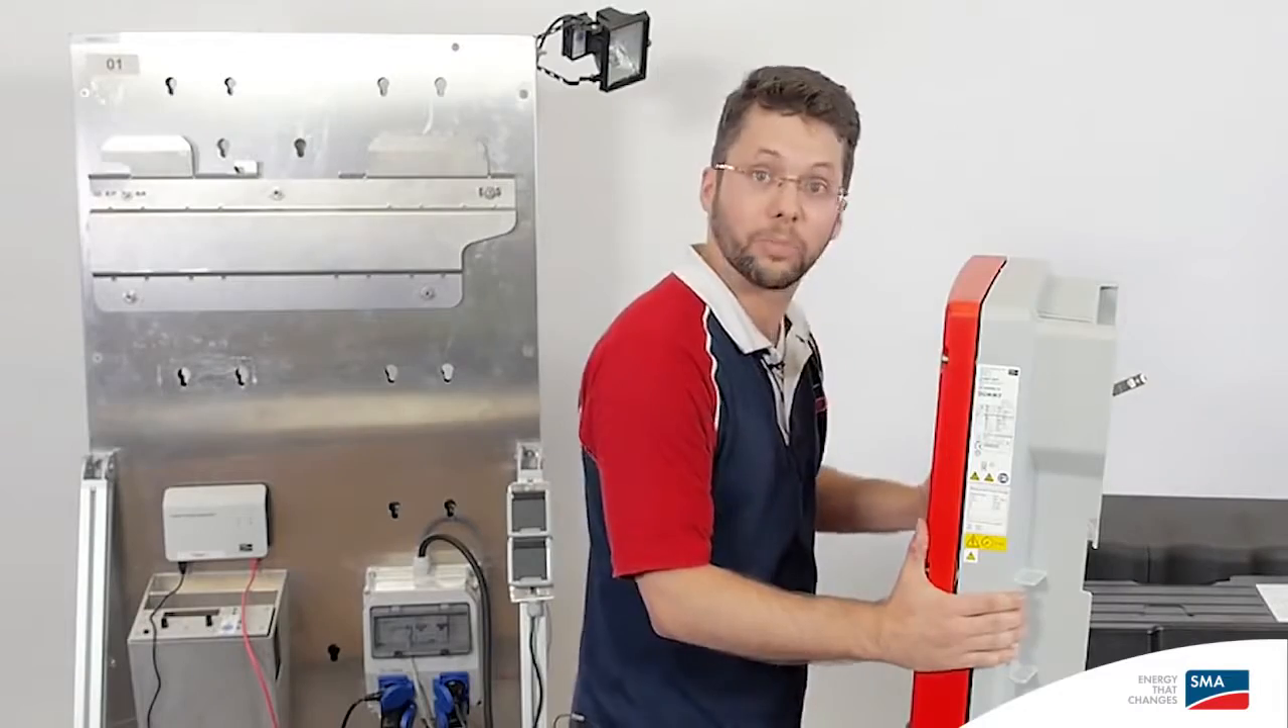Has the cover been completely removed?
No.